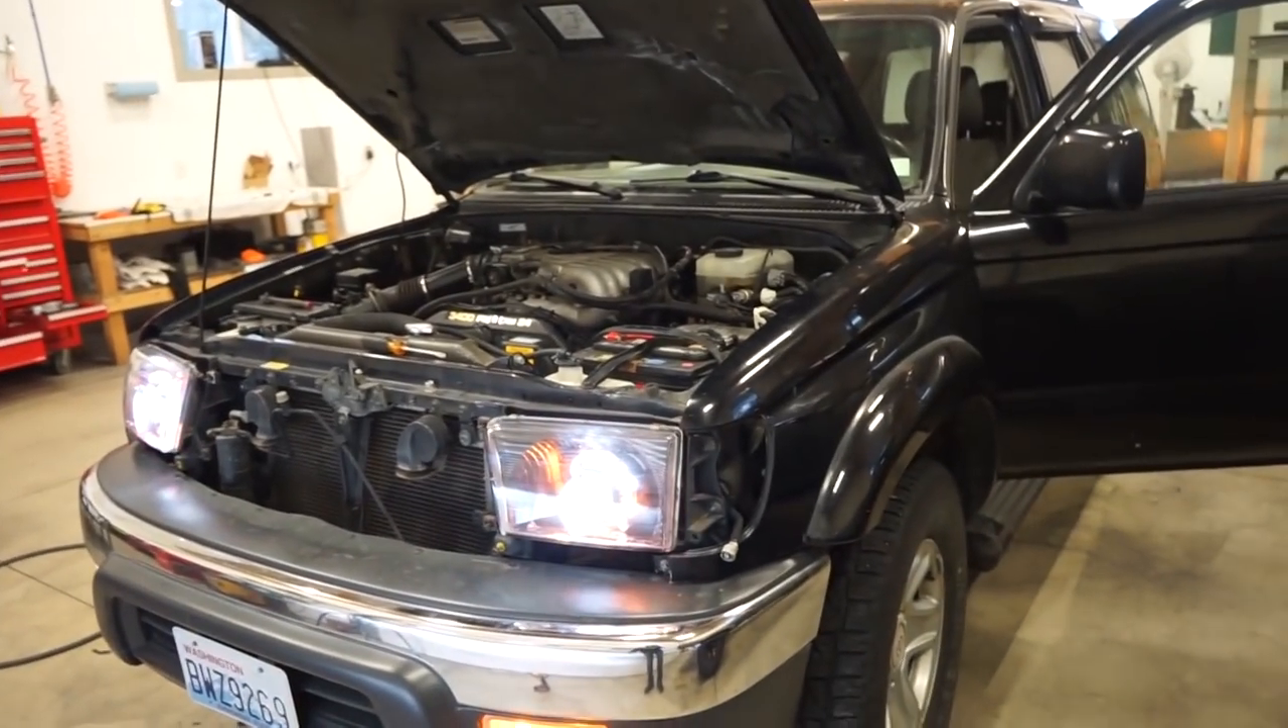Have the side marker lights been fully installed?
No.